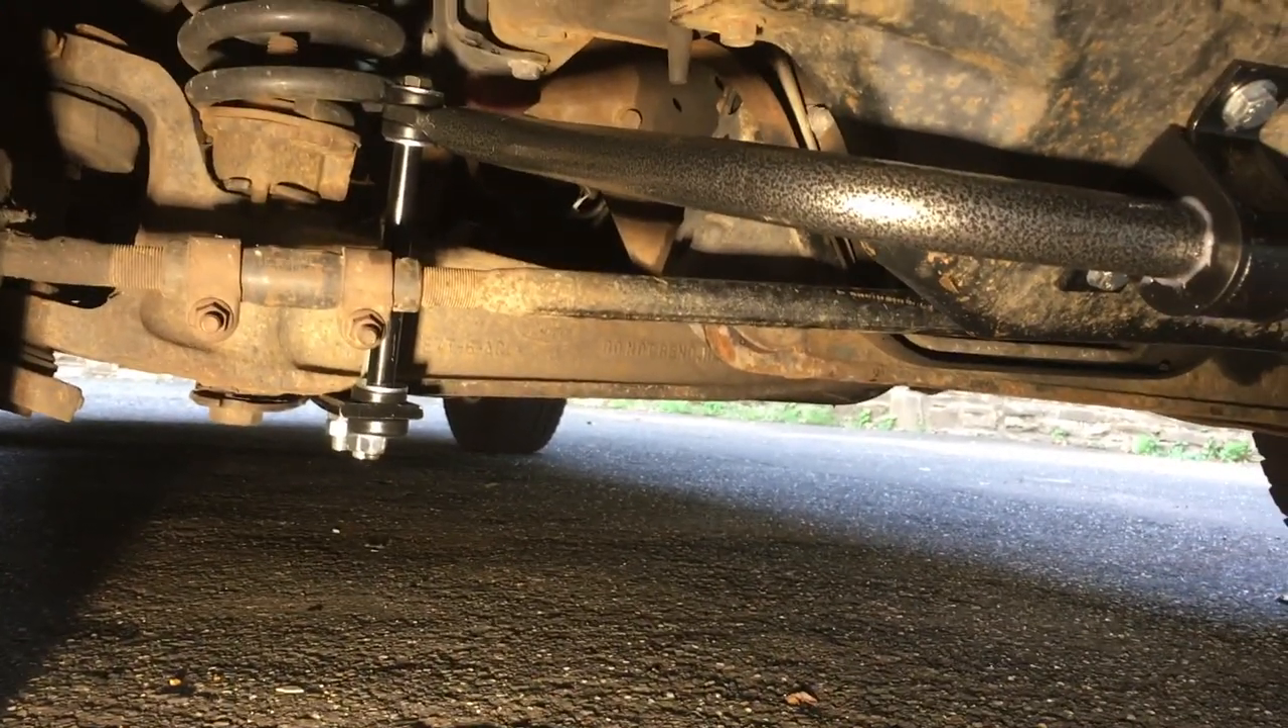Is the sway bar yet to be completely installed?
No.